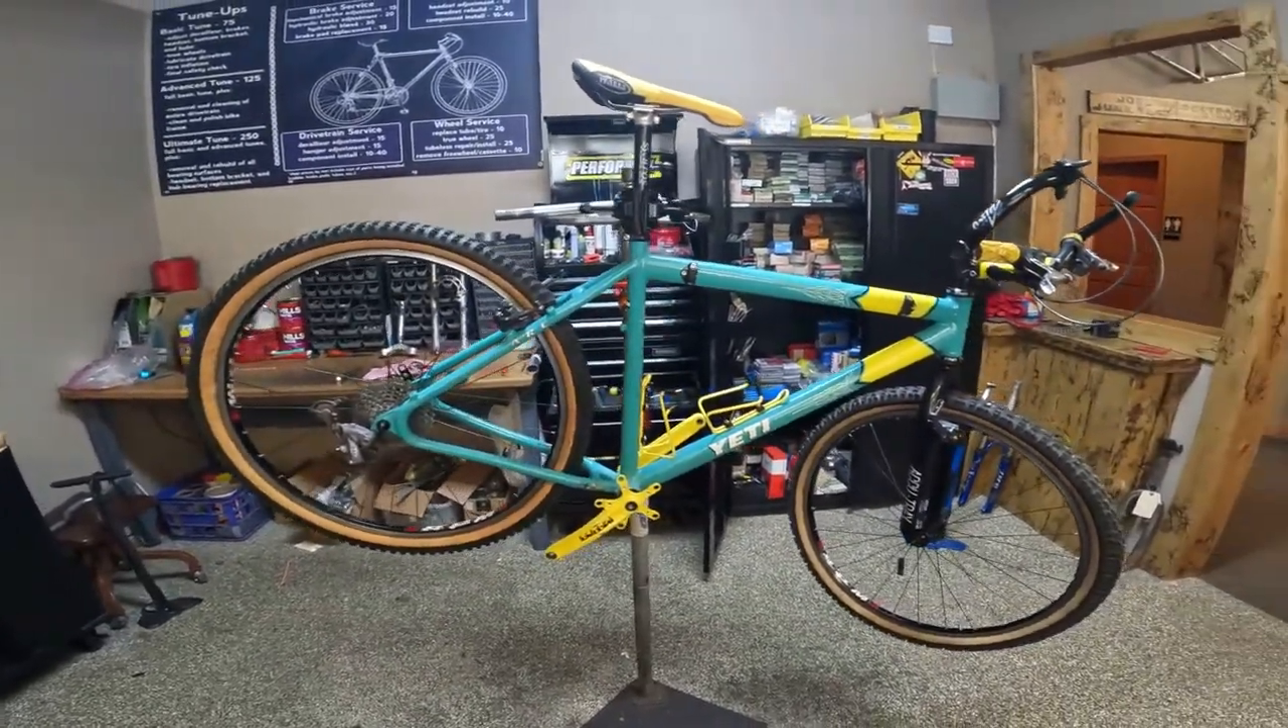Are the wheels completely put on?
Yes.